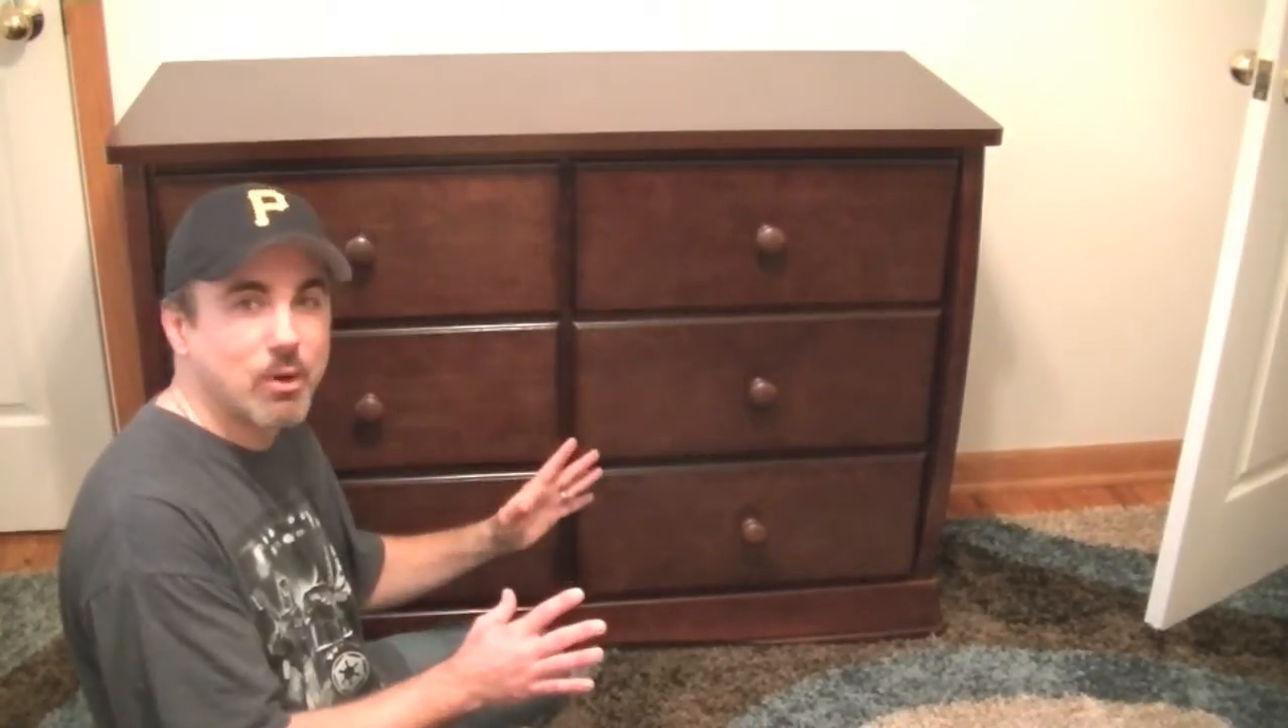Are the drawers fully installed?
Yes.